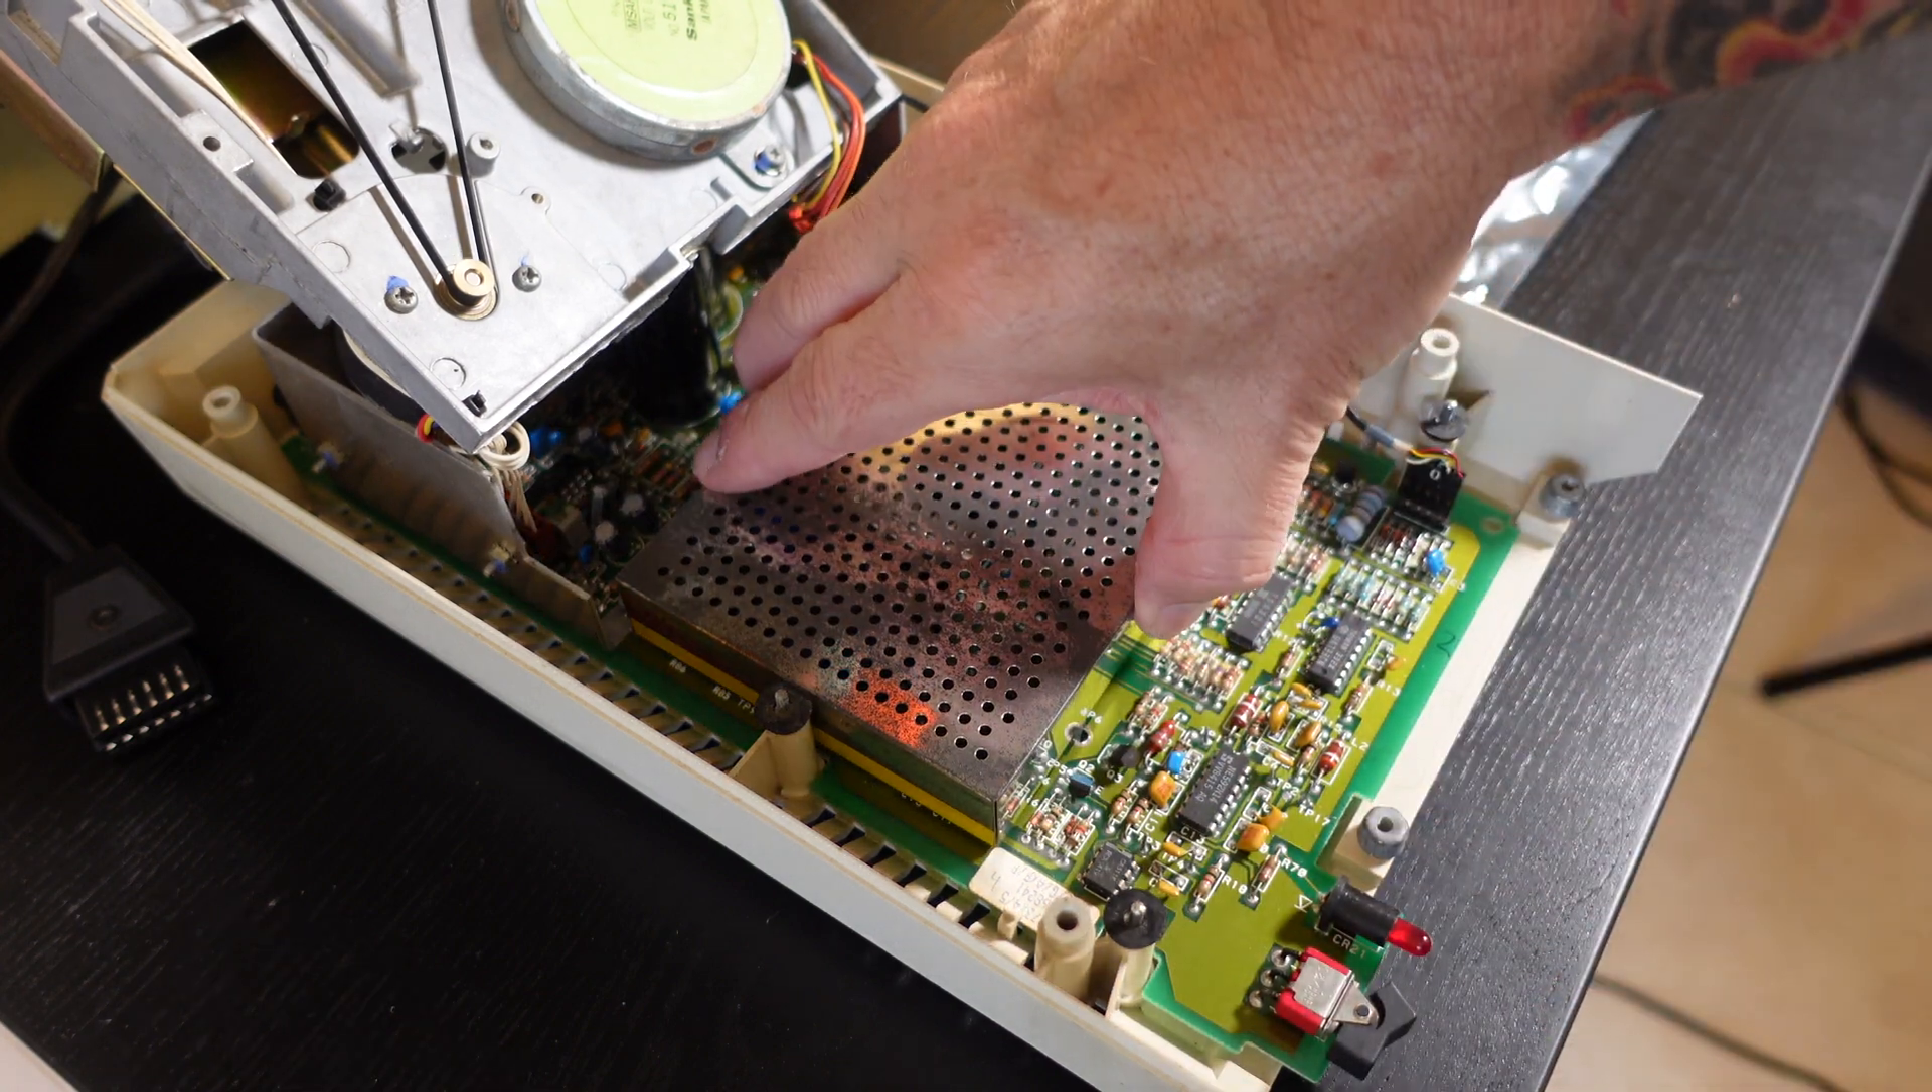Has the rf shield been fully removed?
No.